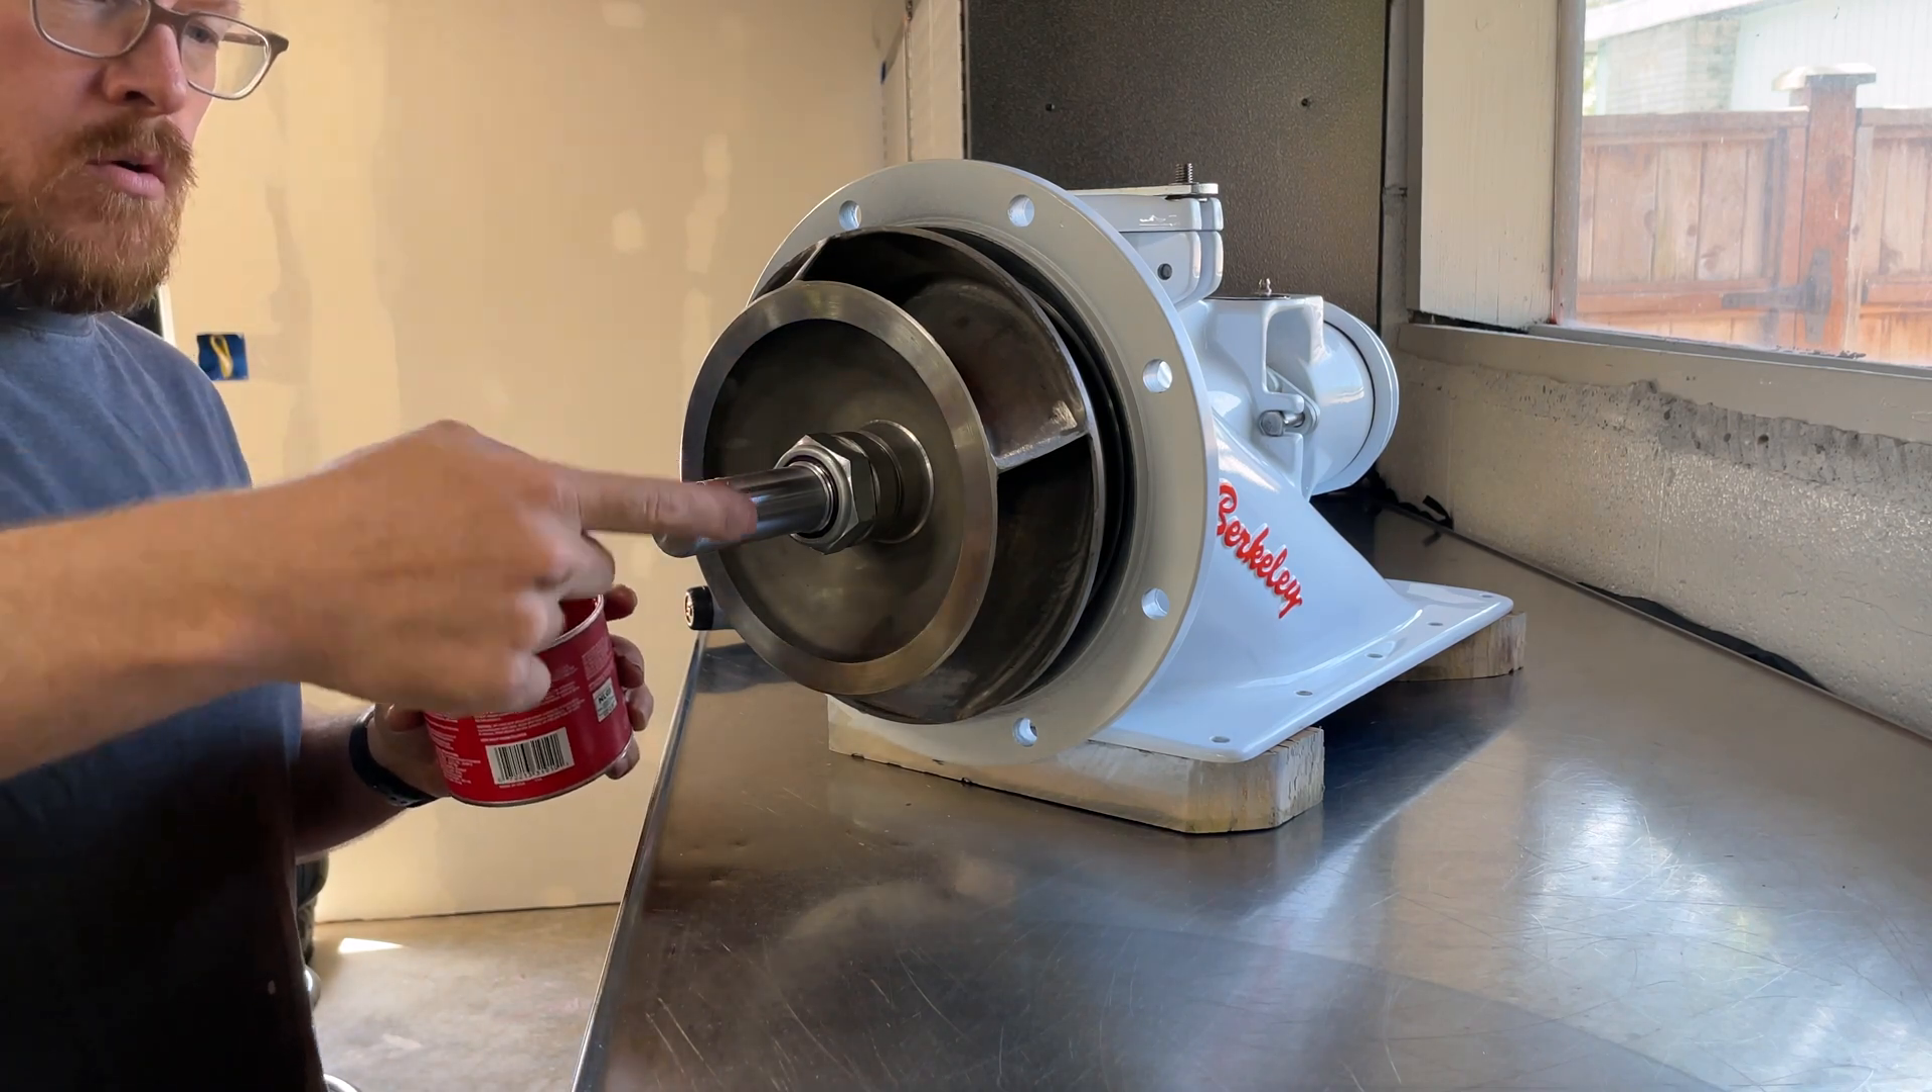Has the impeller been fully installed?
Yes.